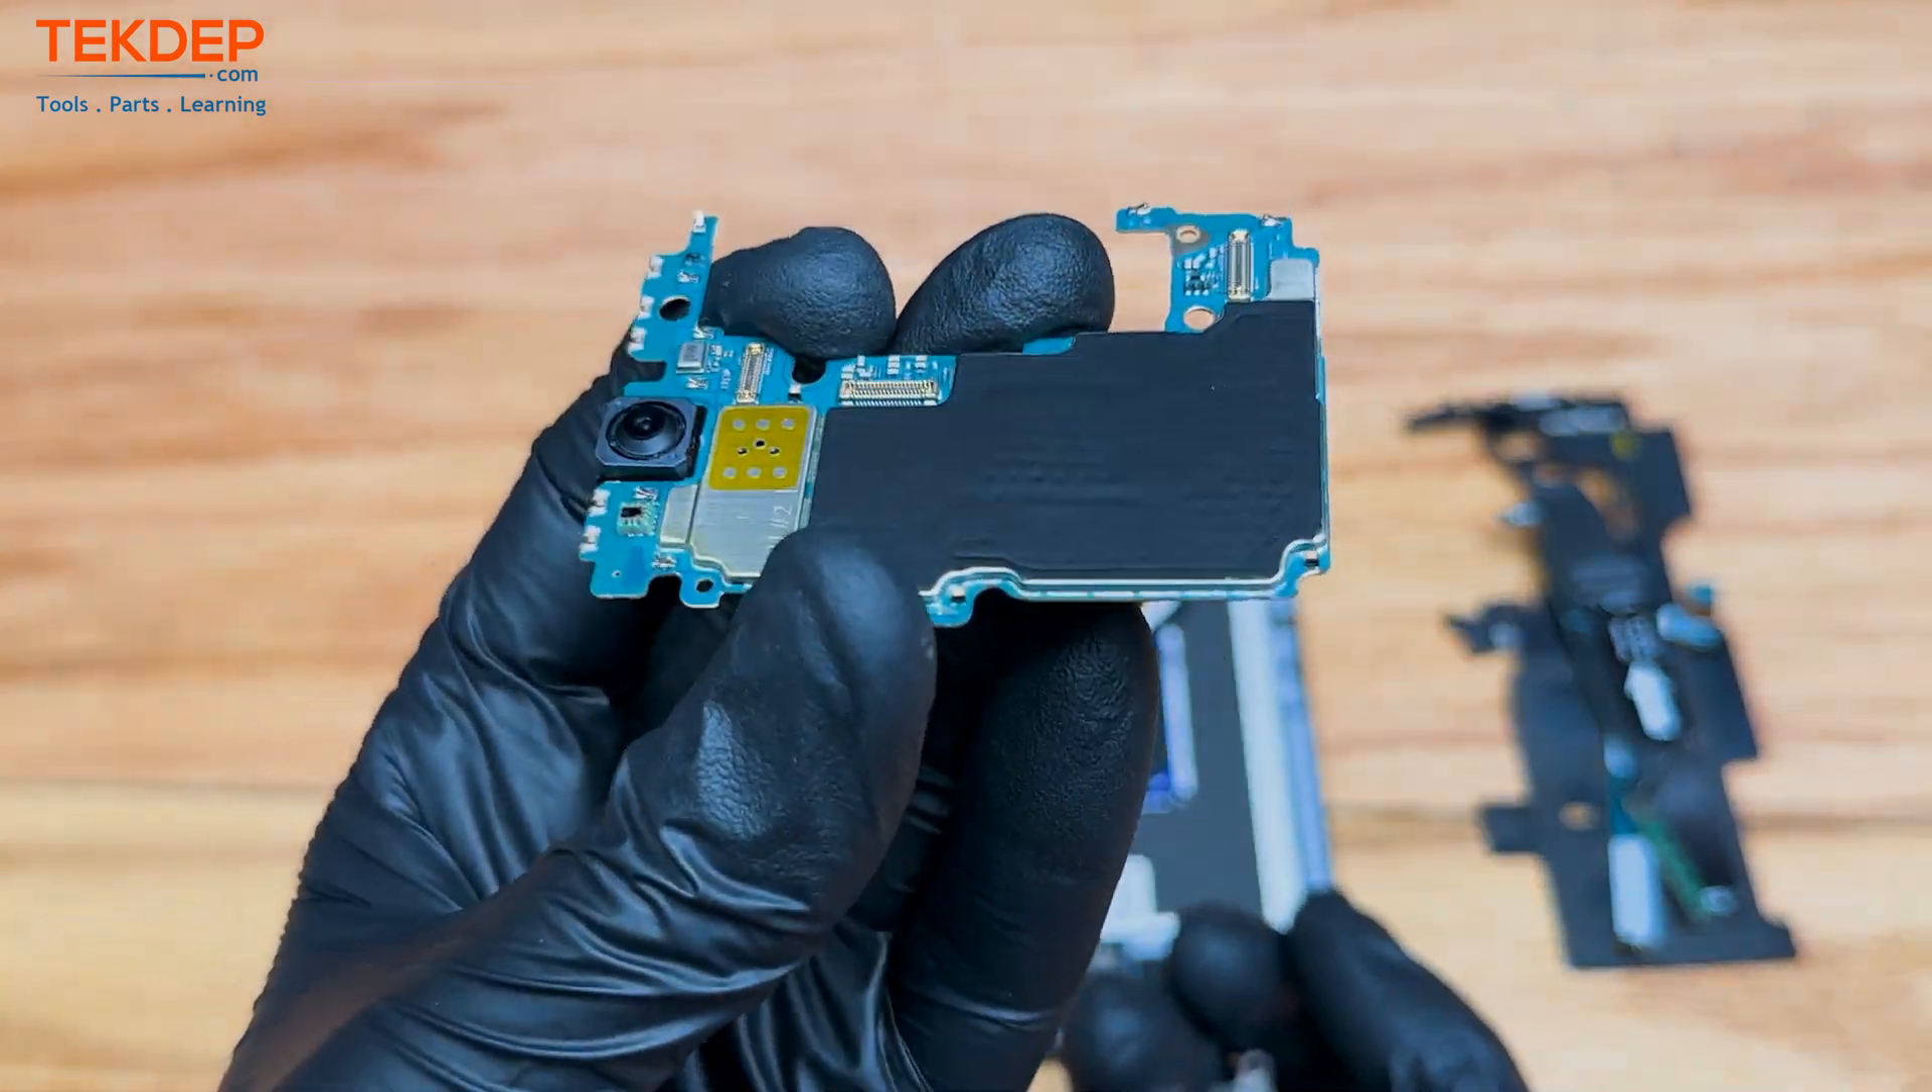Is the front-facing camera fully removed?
No.